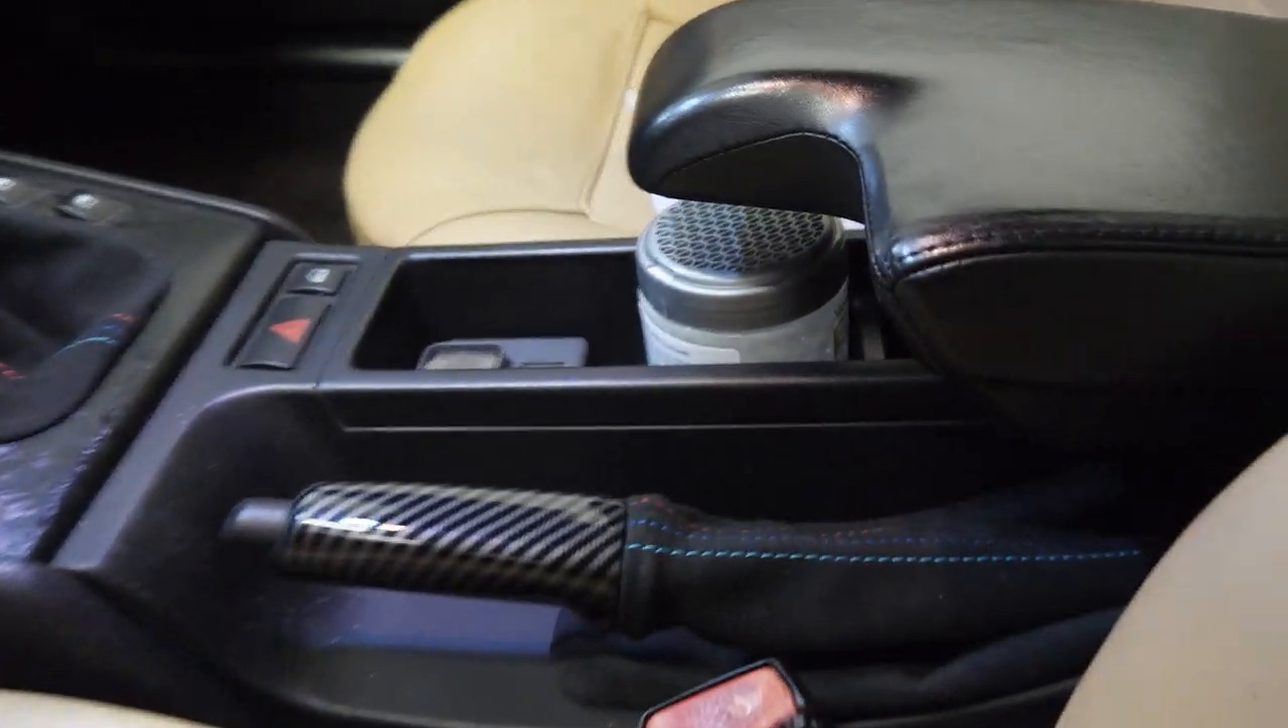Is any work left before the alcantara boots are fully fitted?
No.